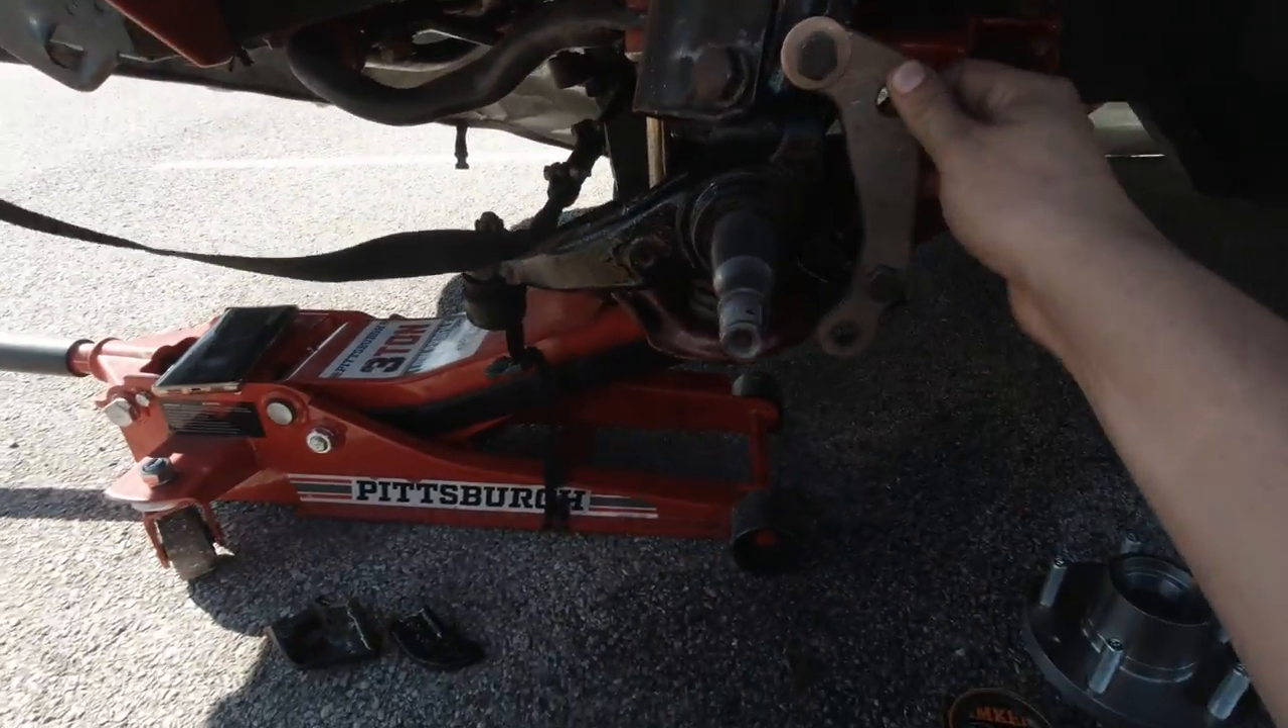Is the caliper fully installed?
No.